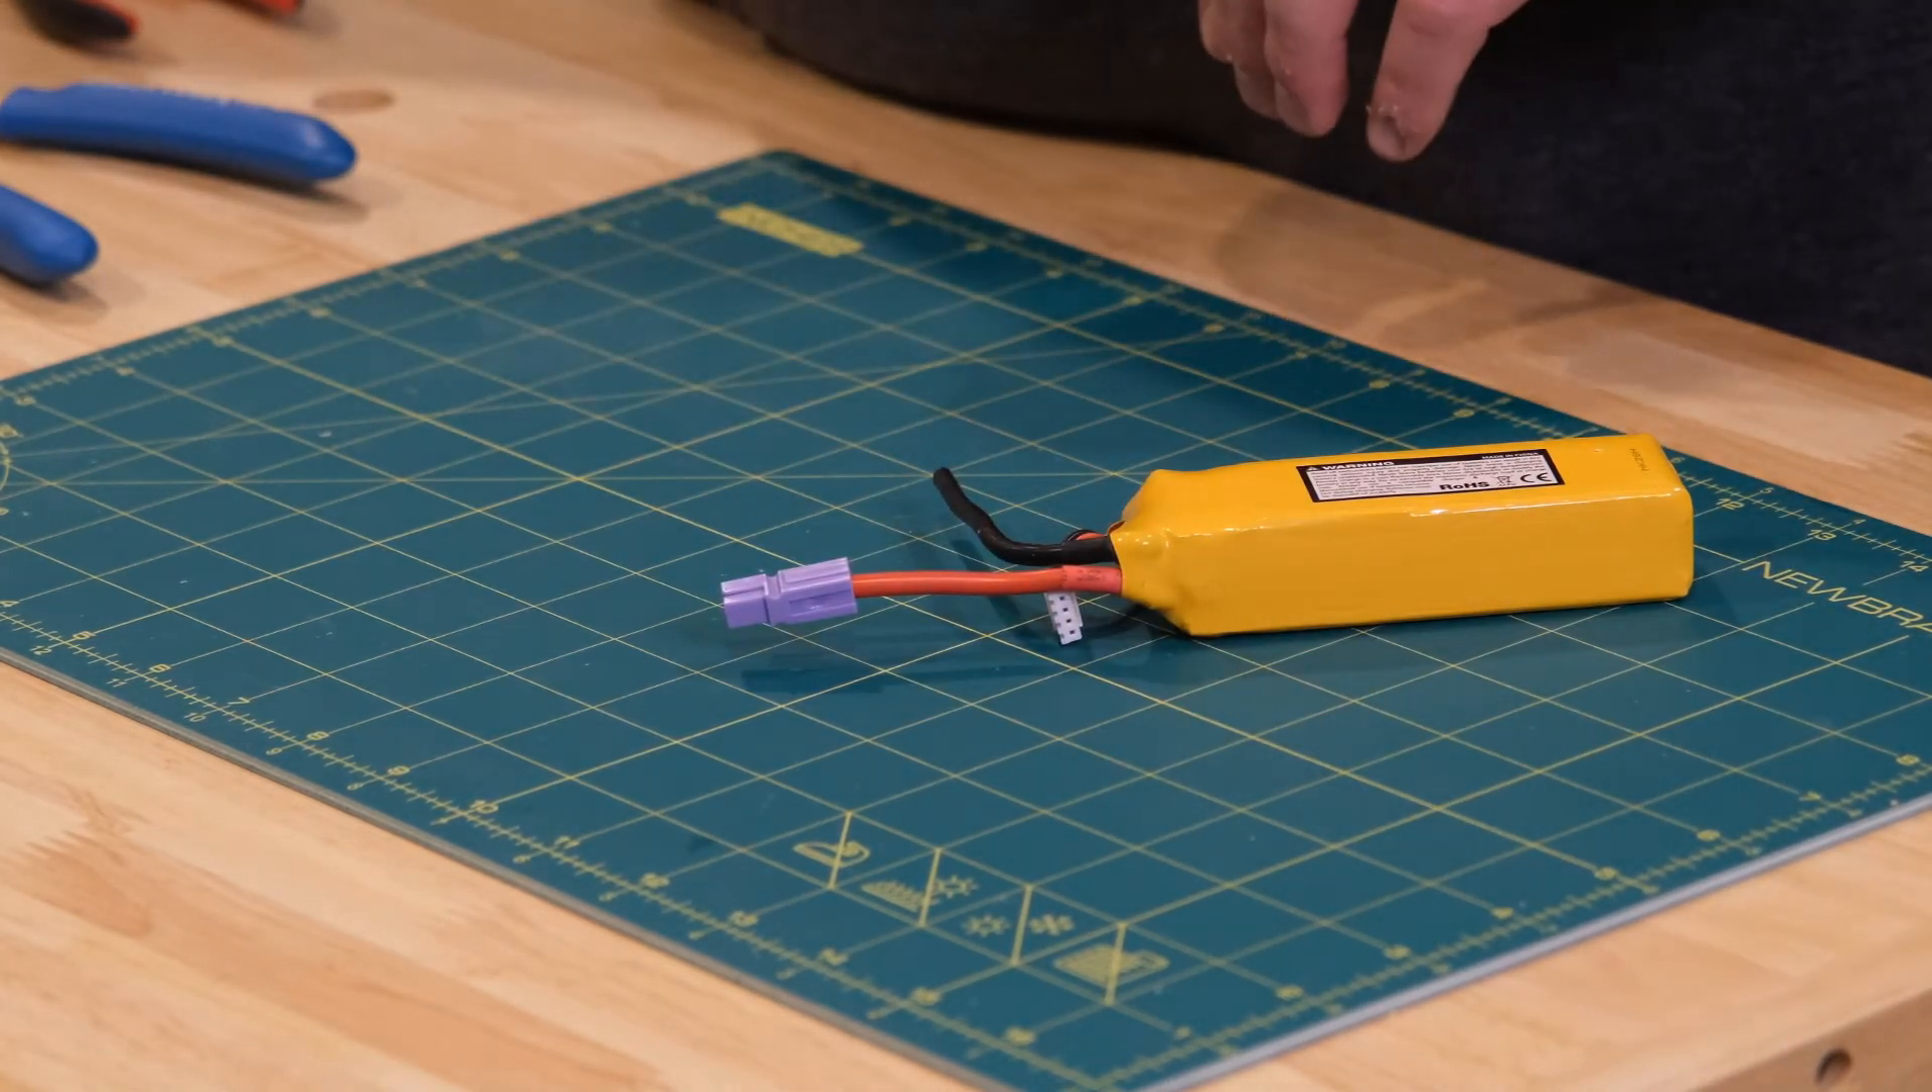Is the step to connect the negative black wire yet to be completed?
Yes.